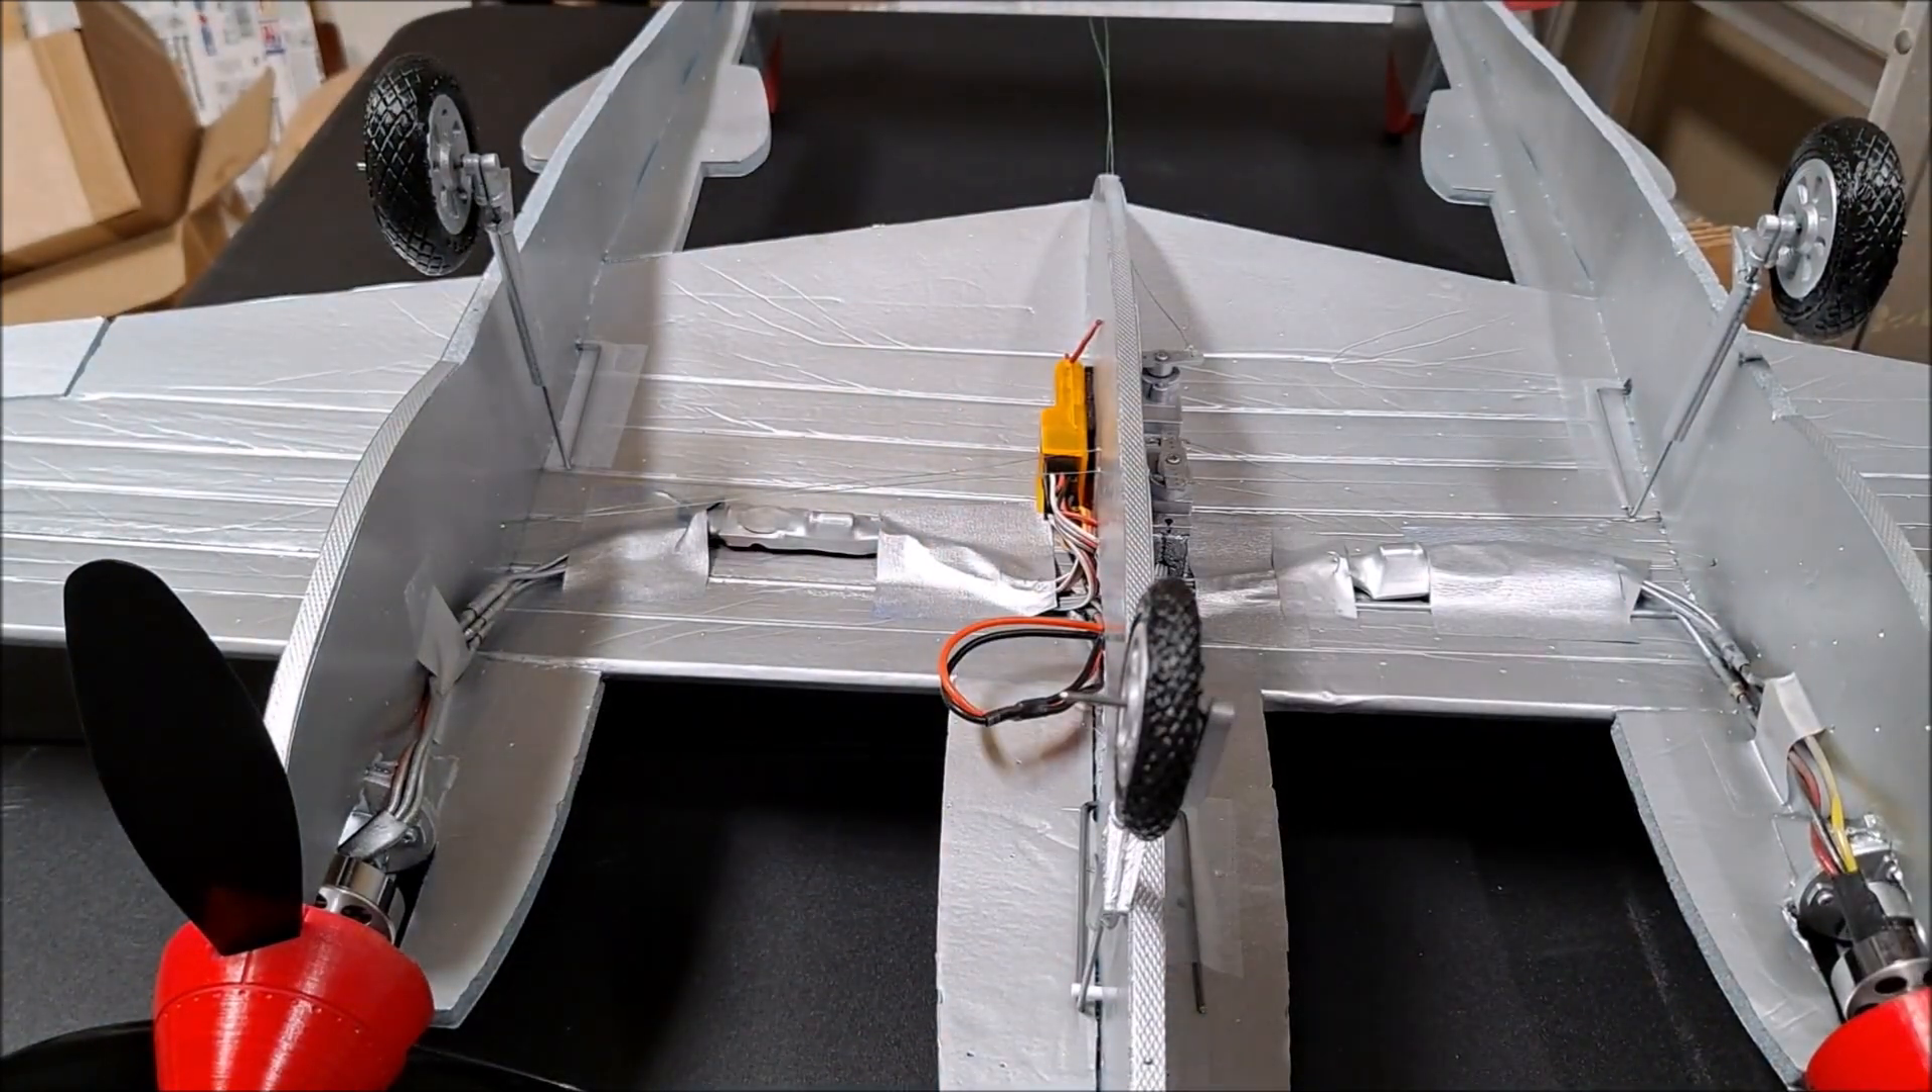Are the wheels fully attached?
Yes.